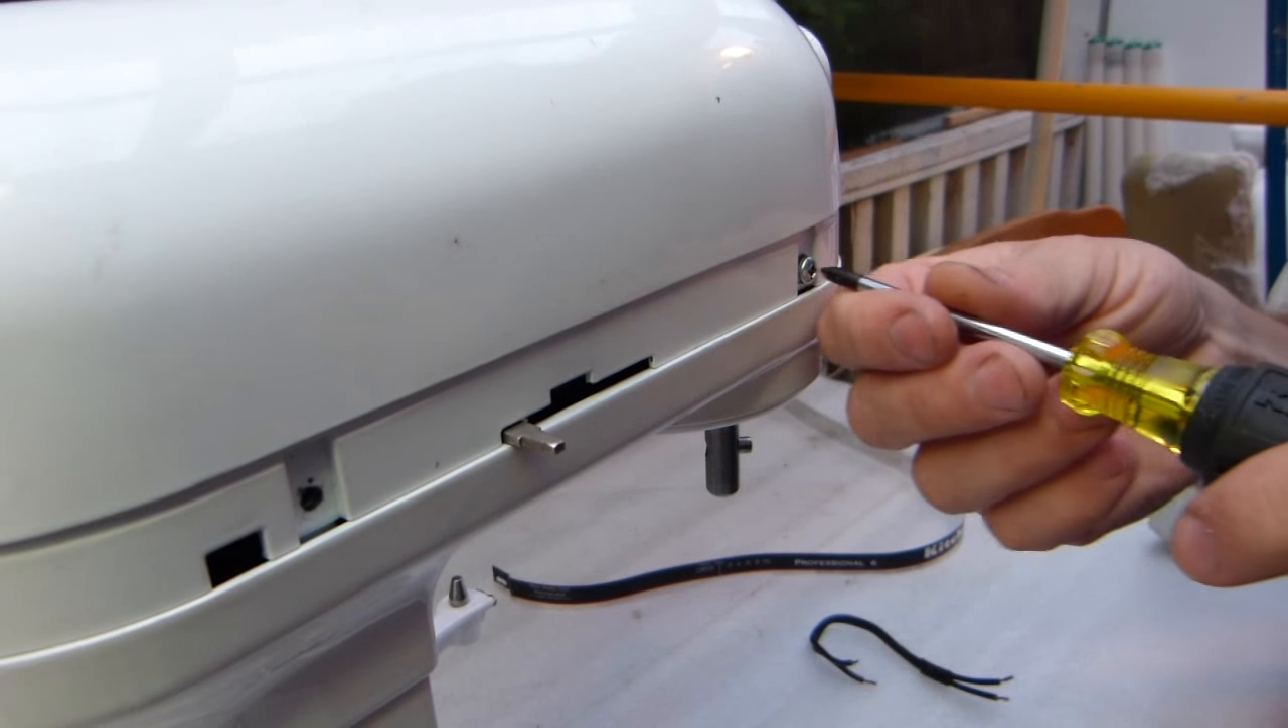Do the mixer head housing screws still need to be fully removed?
Yes.